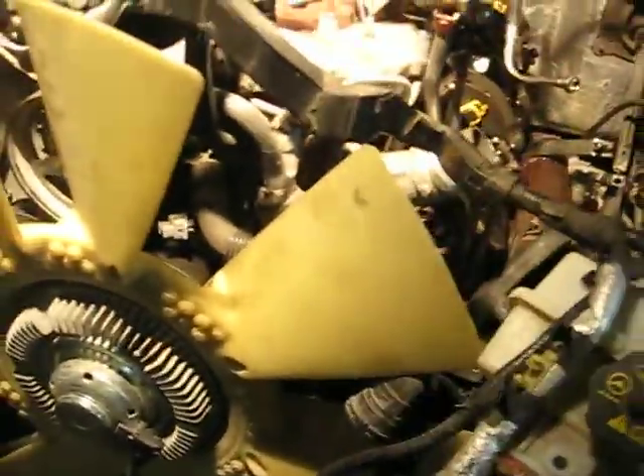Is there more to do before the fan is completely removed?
Yes.